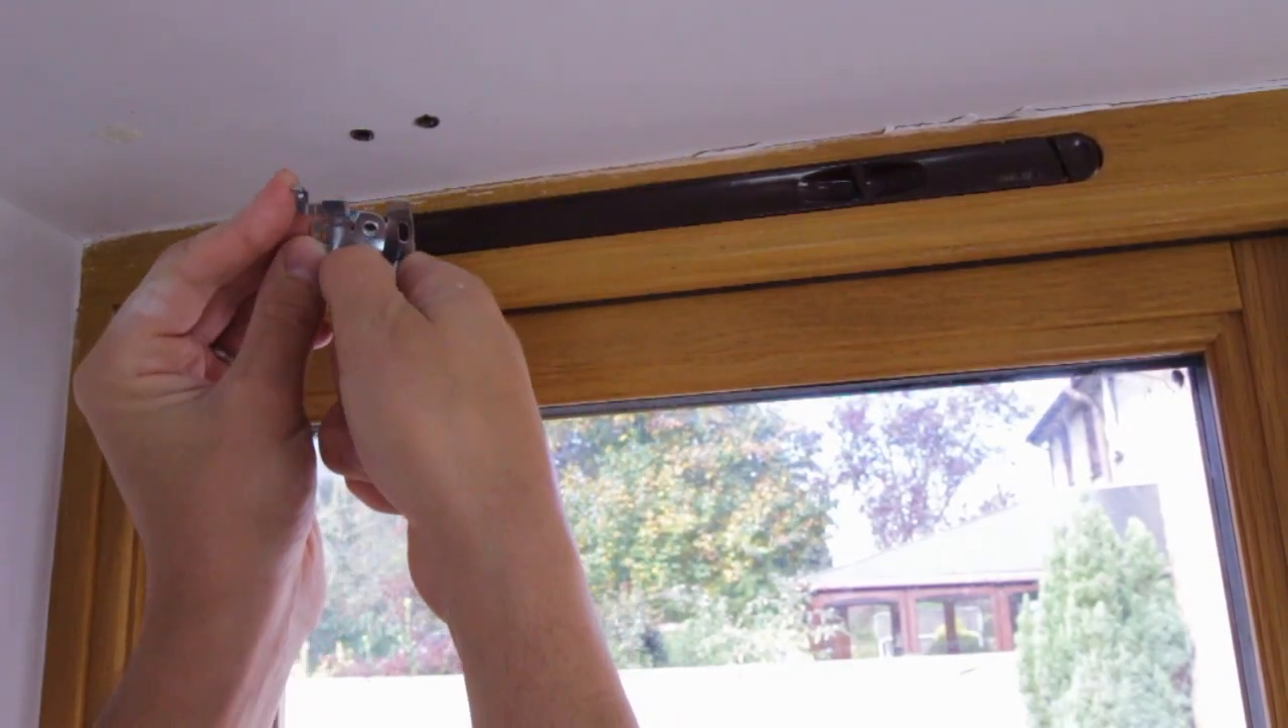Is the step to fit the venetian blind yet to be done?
Yes.